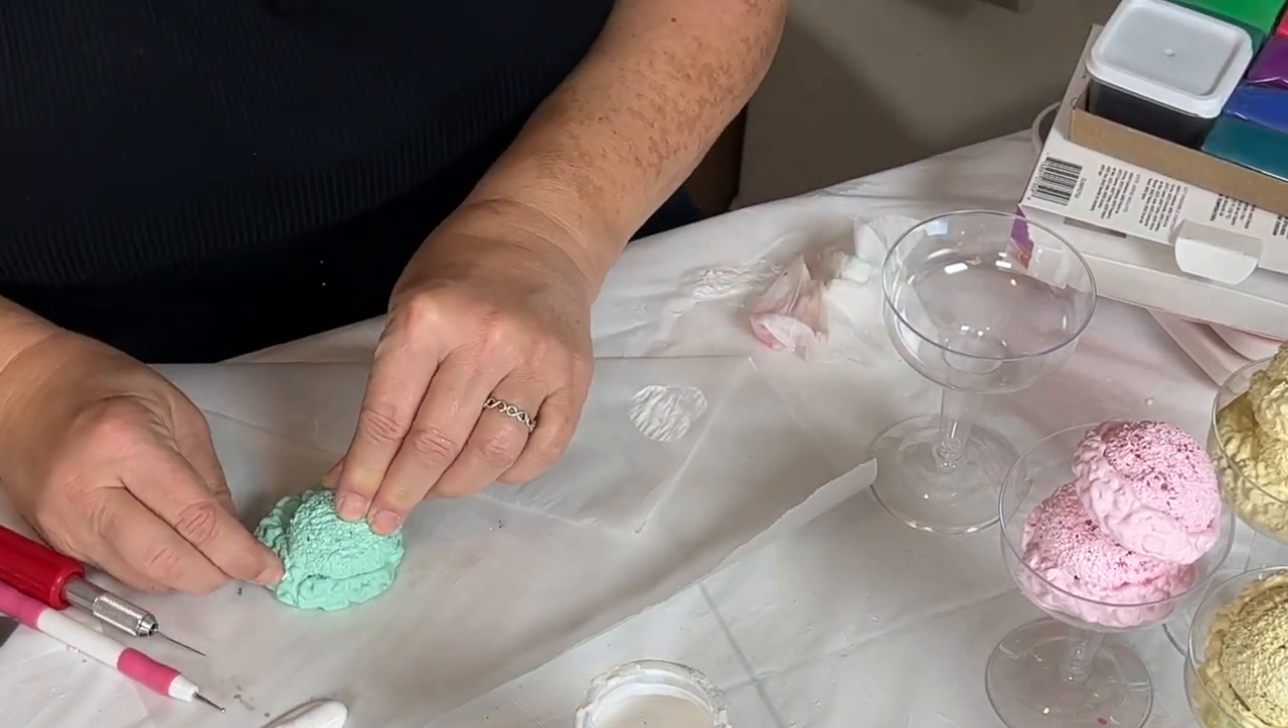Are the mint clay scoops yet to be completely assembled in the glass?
Yes.